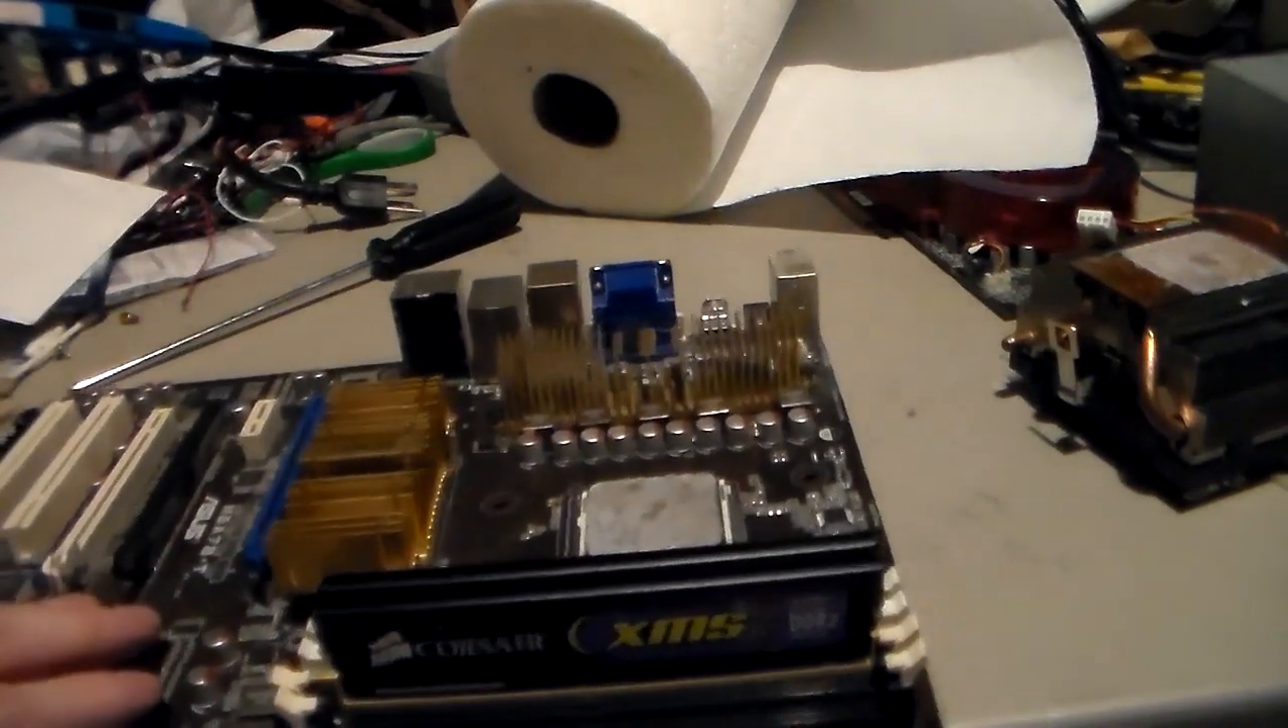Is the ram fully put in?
Yes.